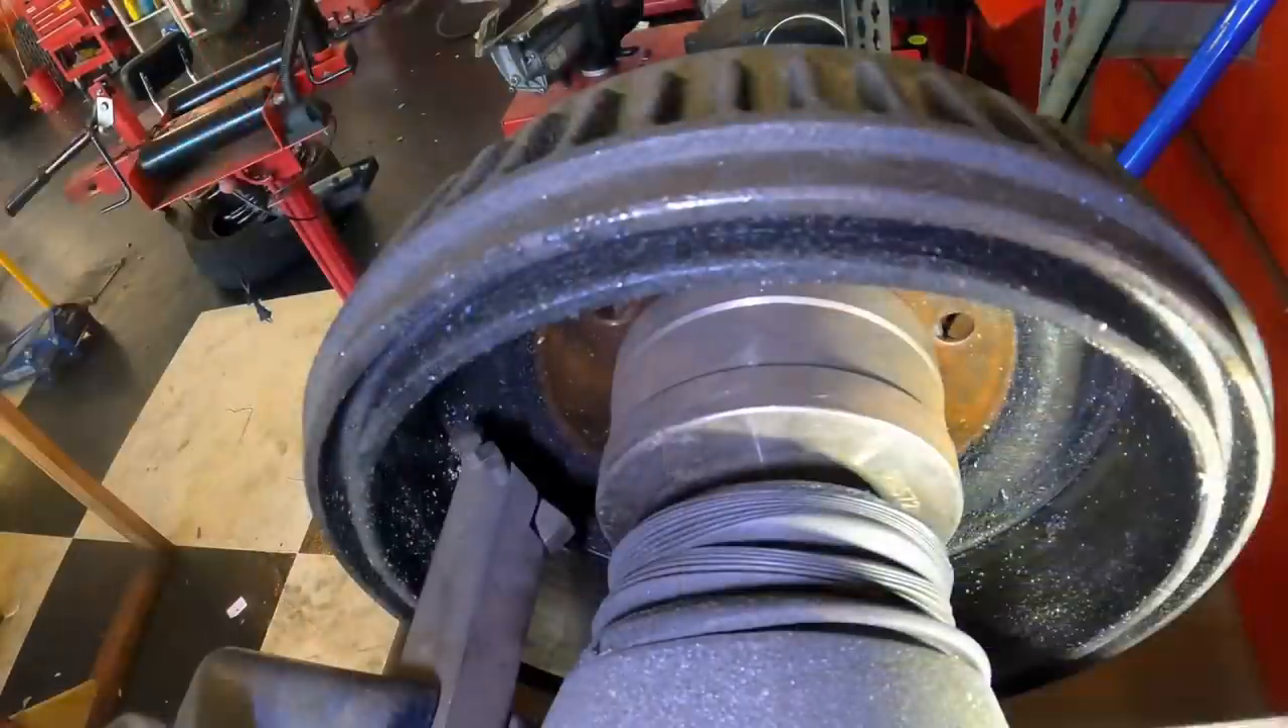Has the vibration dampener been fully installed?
No.